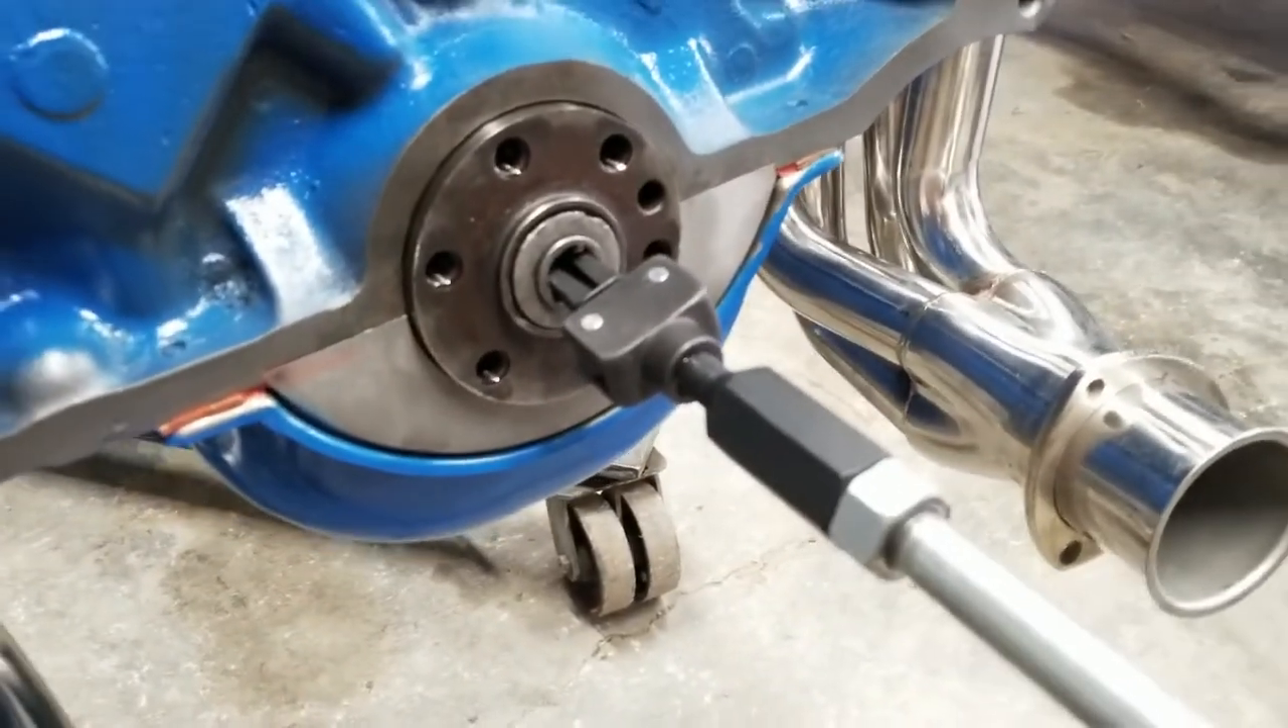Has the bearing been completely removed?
No.